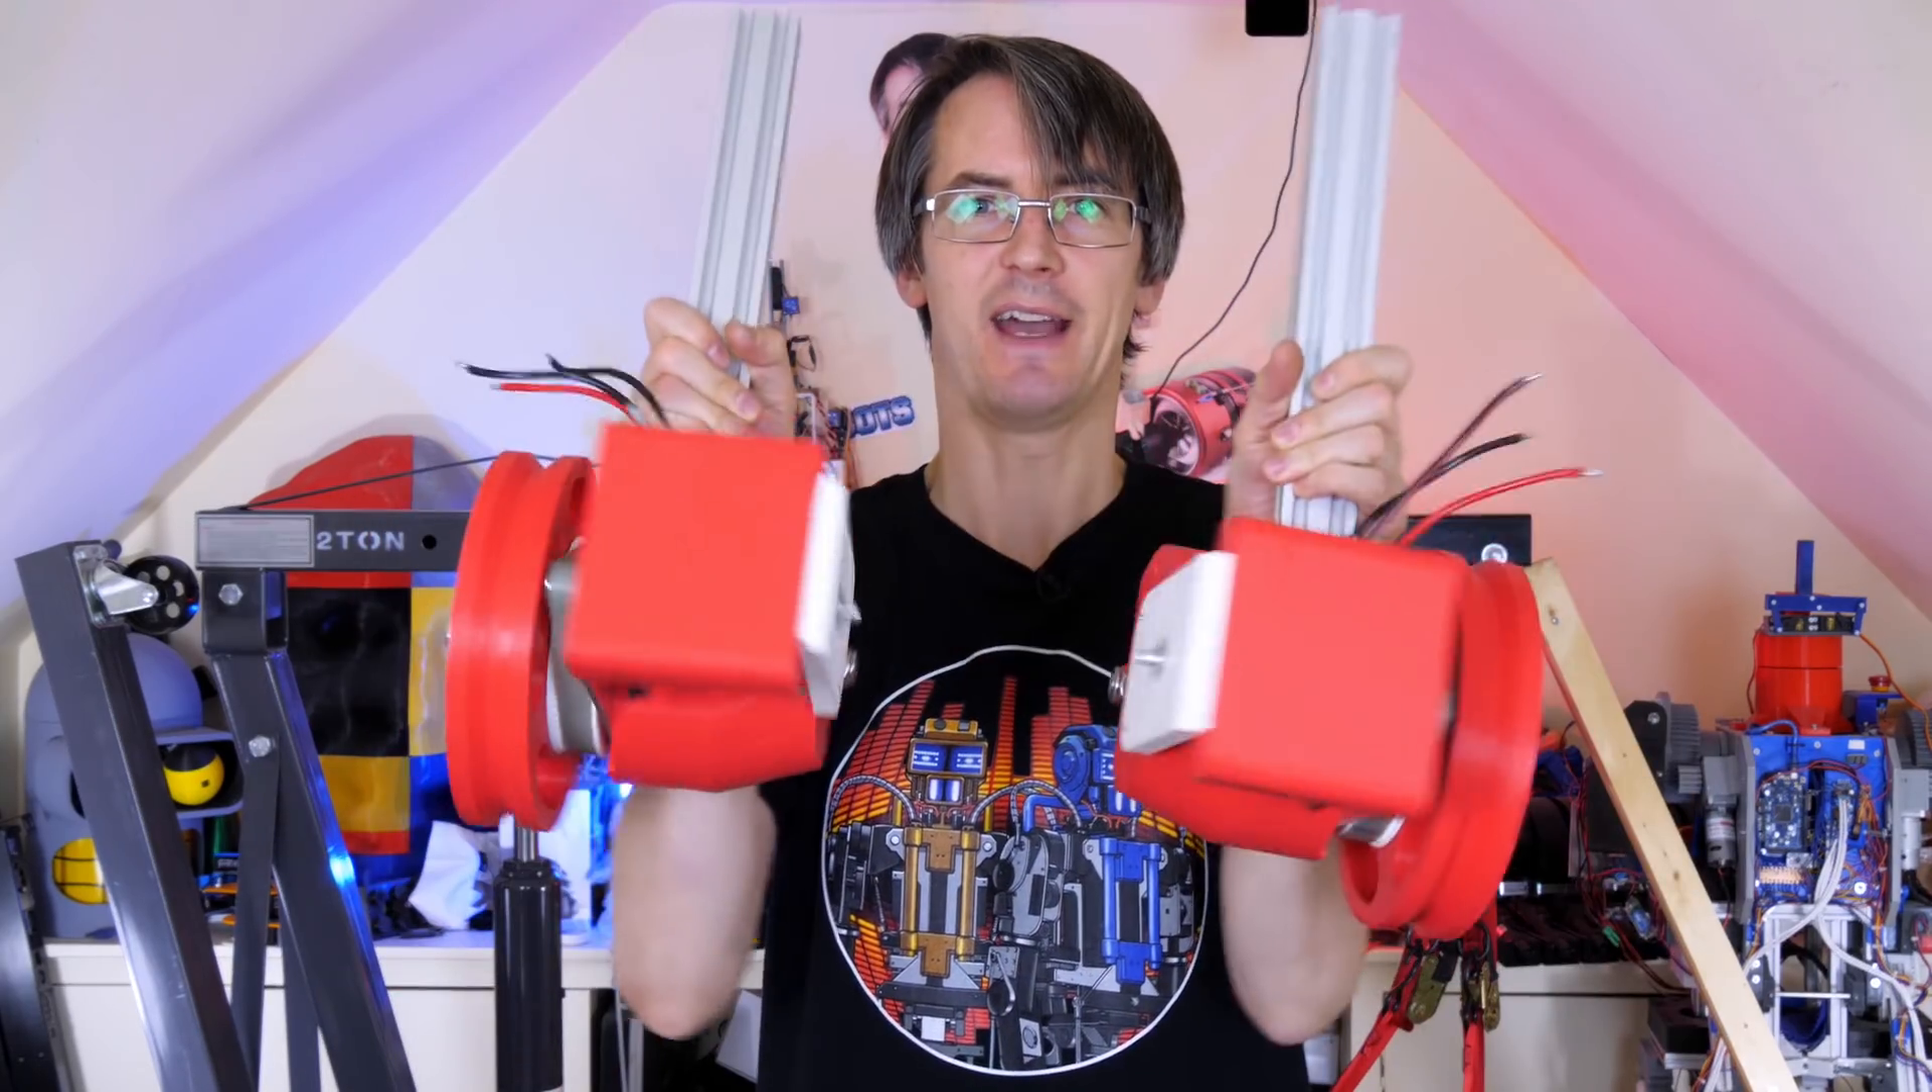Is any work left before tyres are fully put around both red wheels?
Yes.